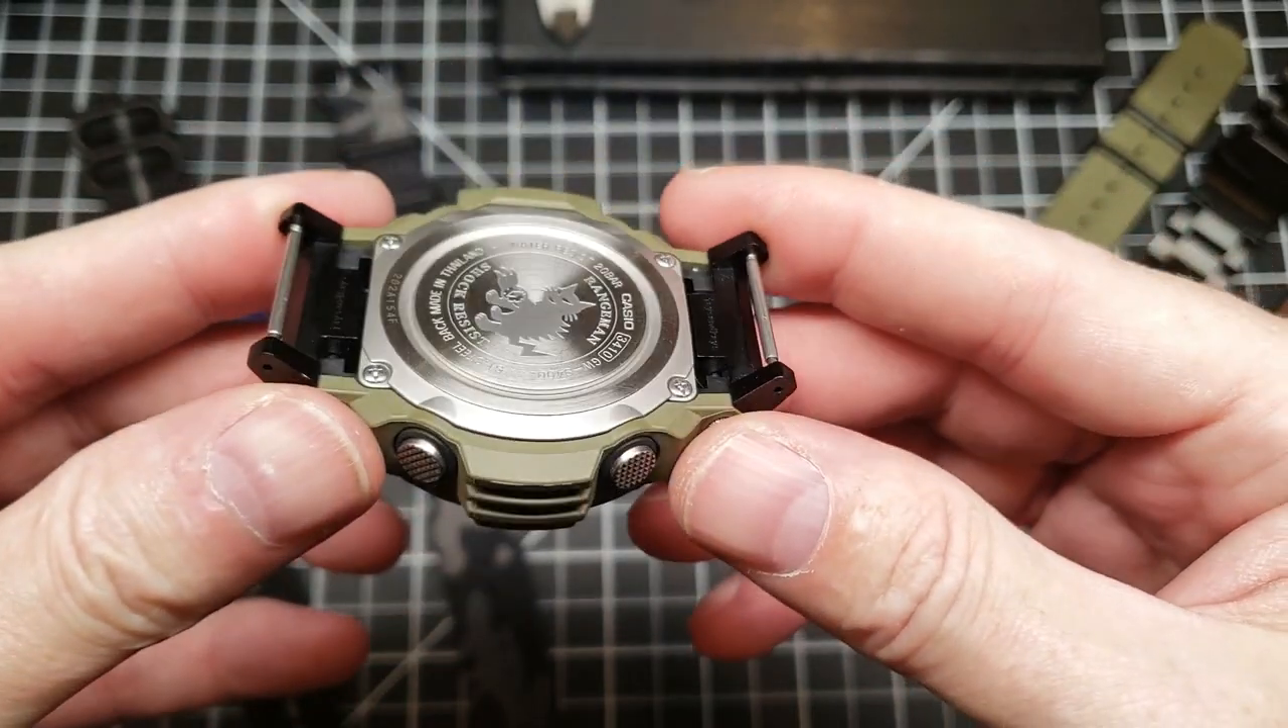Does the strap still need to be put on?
Yes.